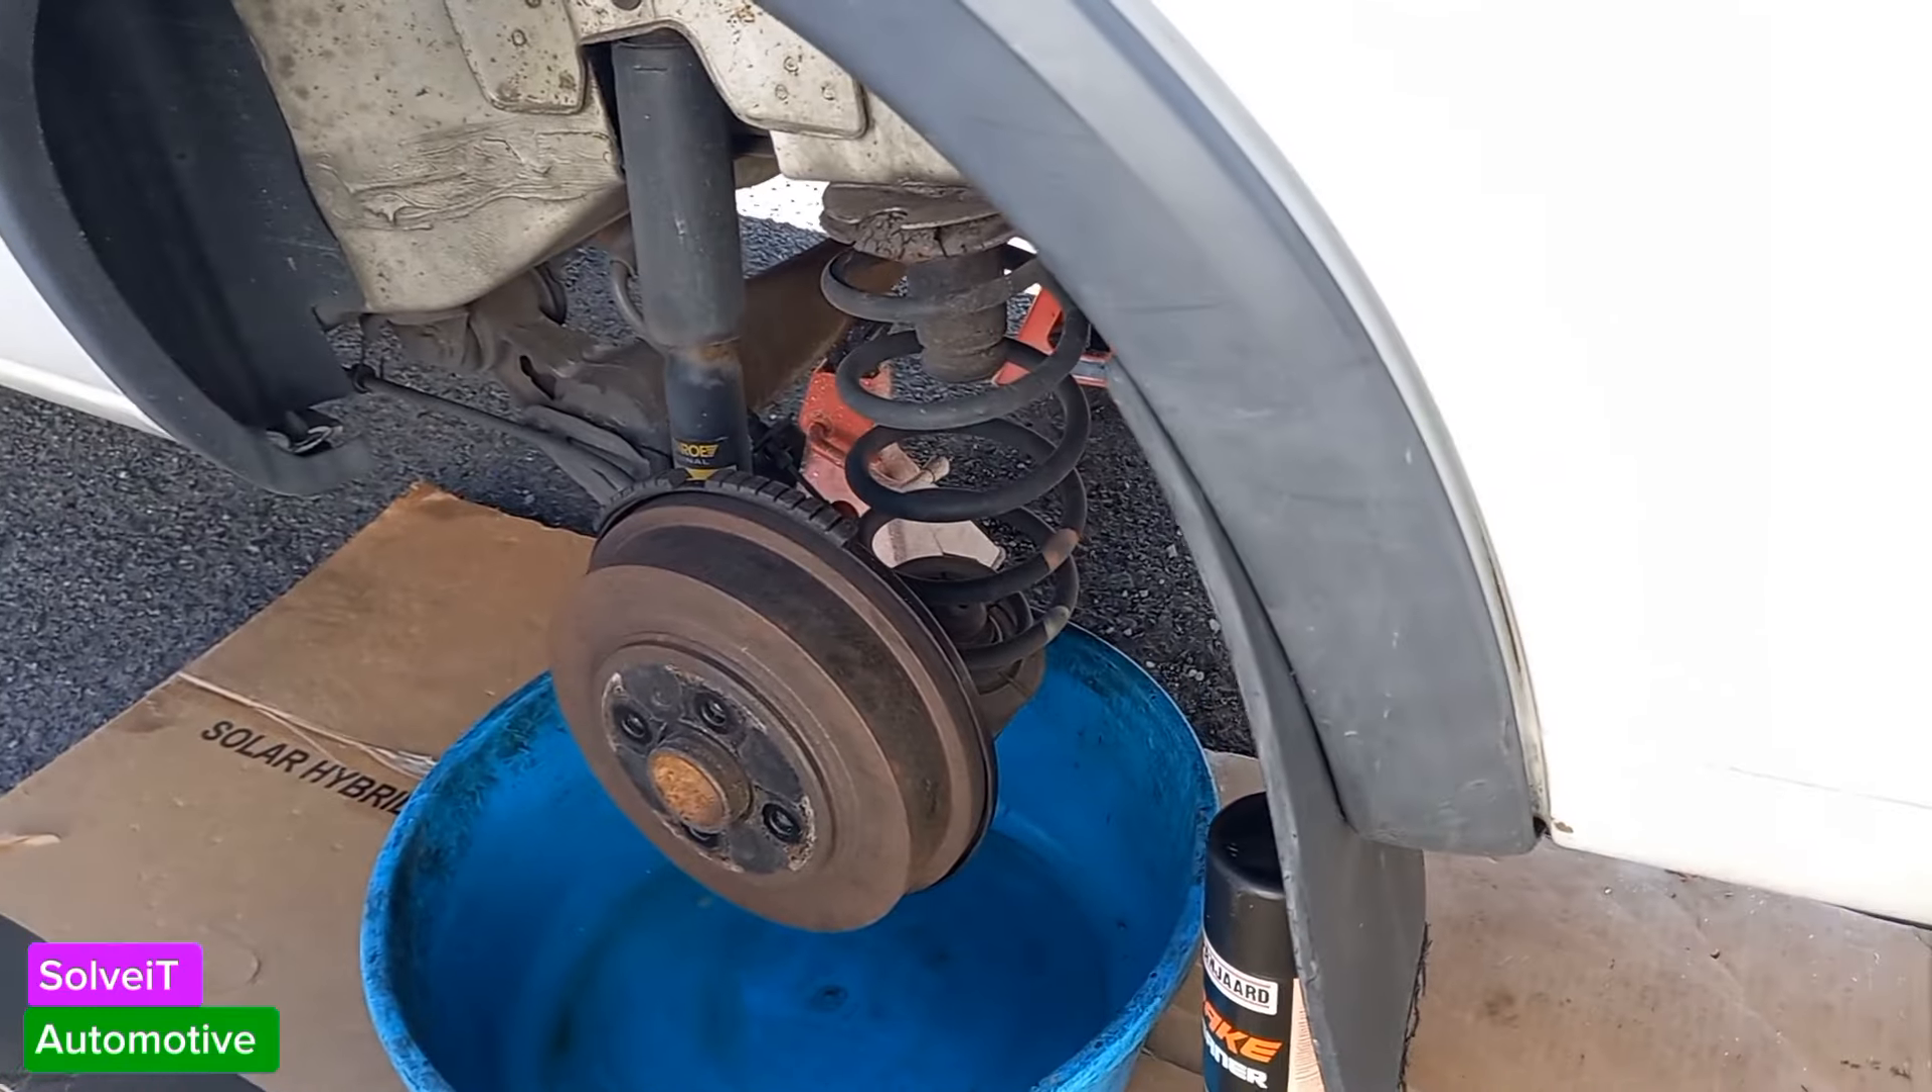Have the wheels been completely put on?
No.